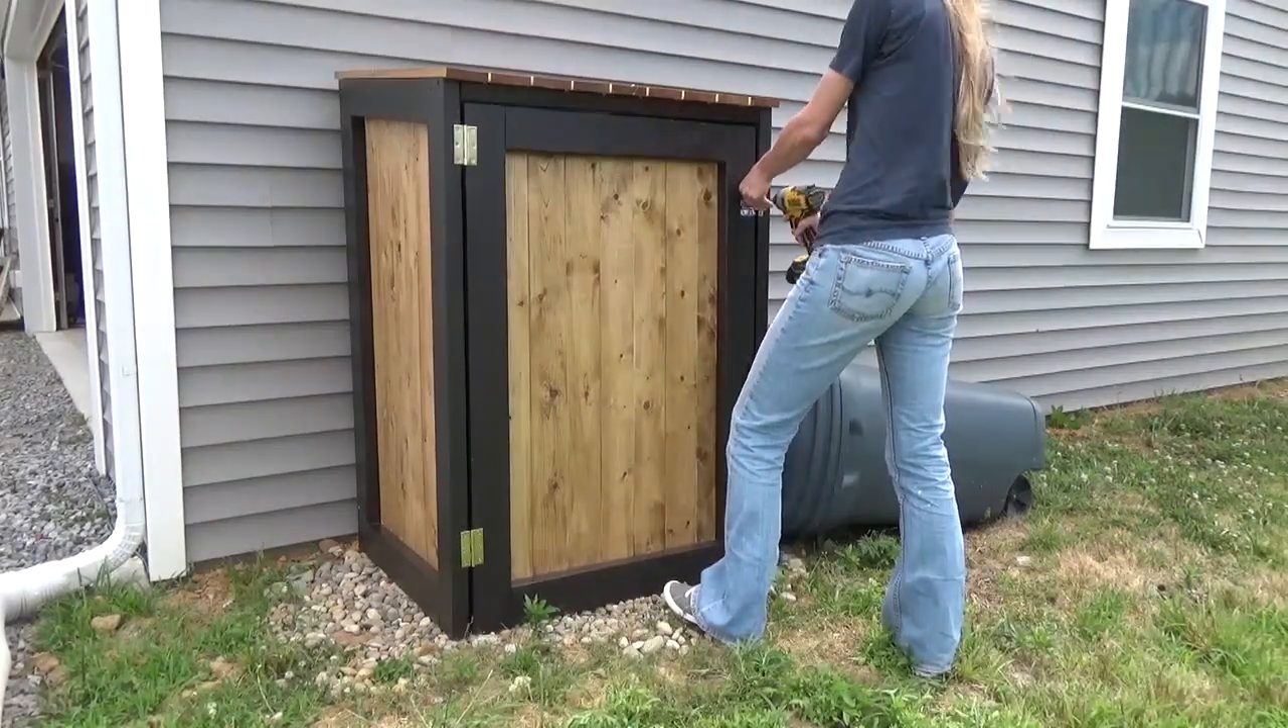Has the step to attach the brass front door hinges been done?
Yes.